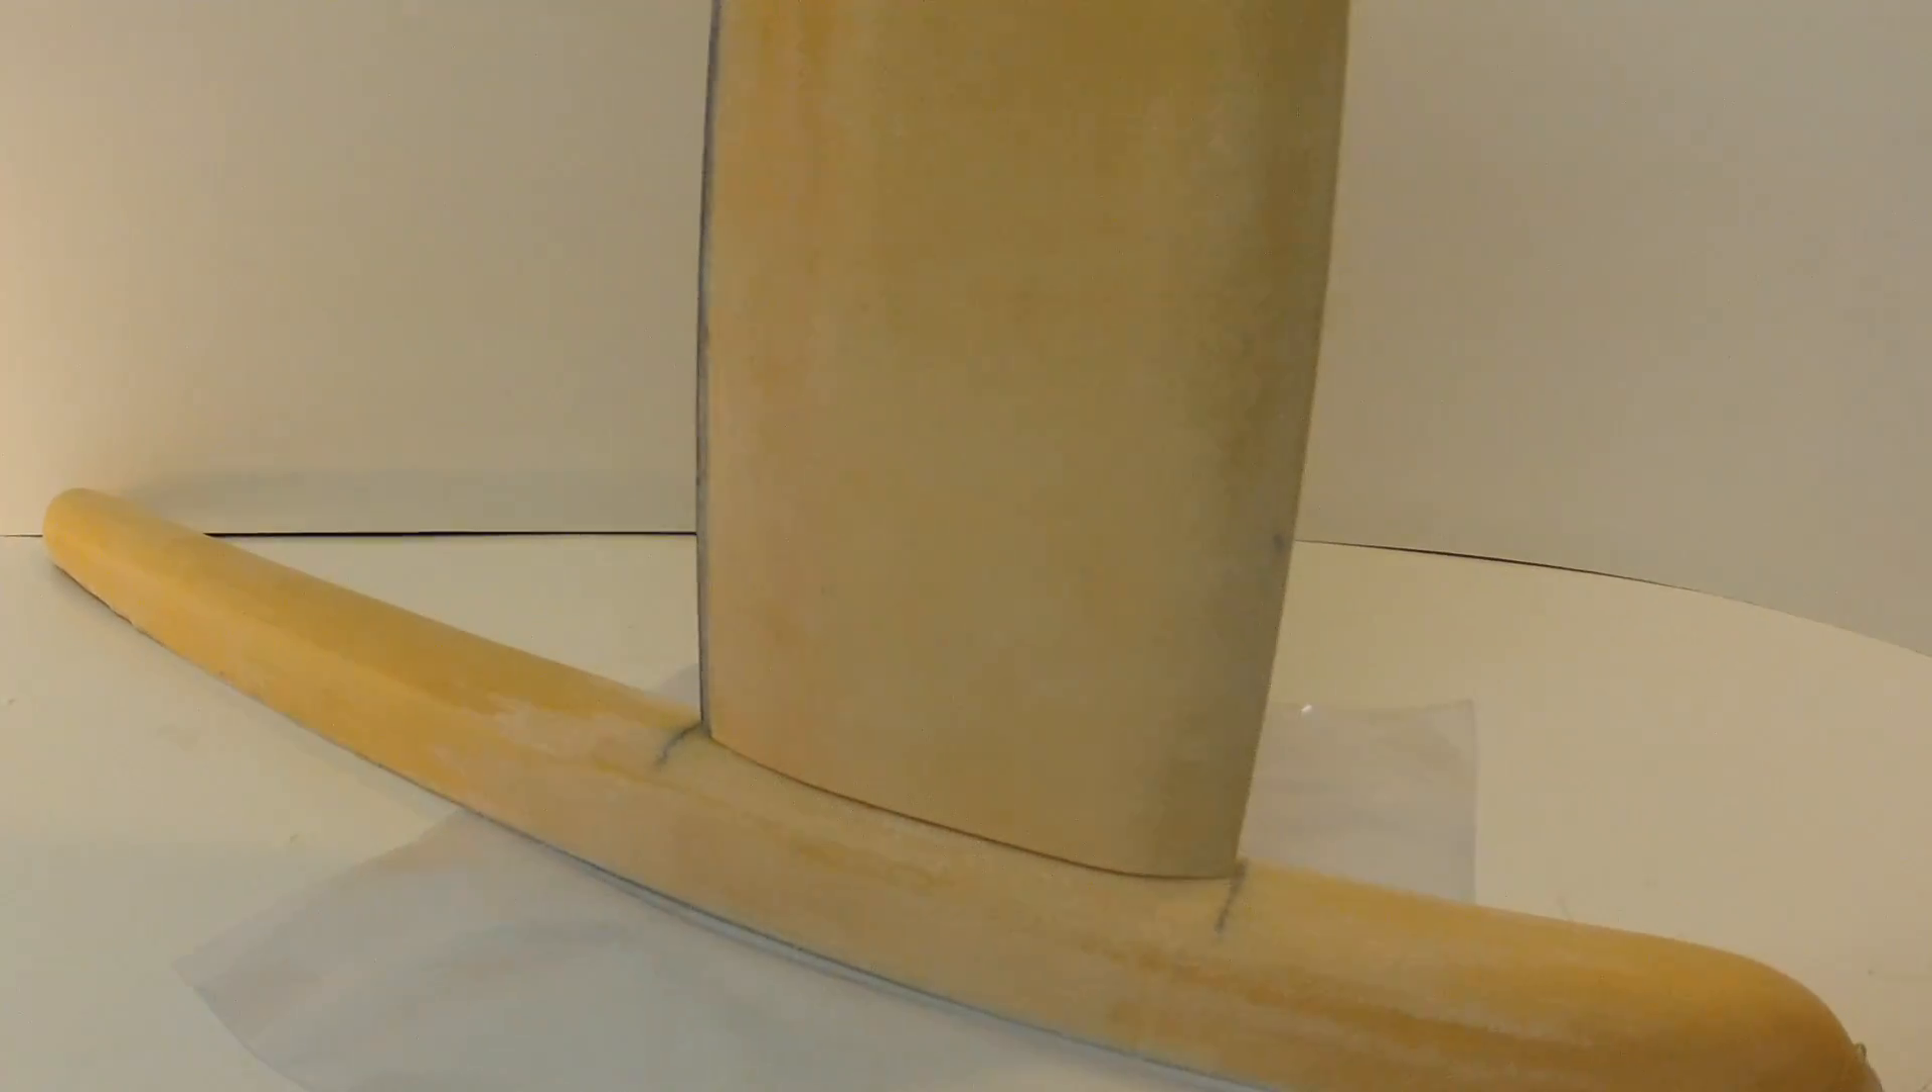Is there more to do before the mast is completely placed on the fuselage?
No.